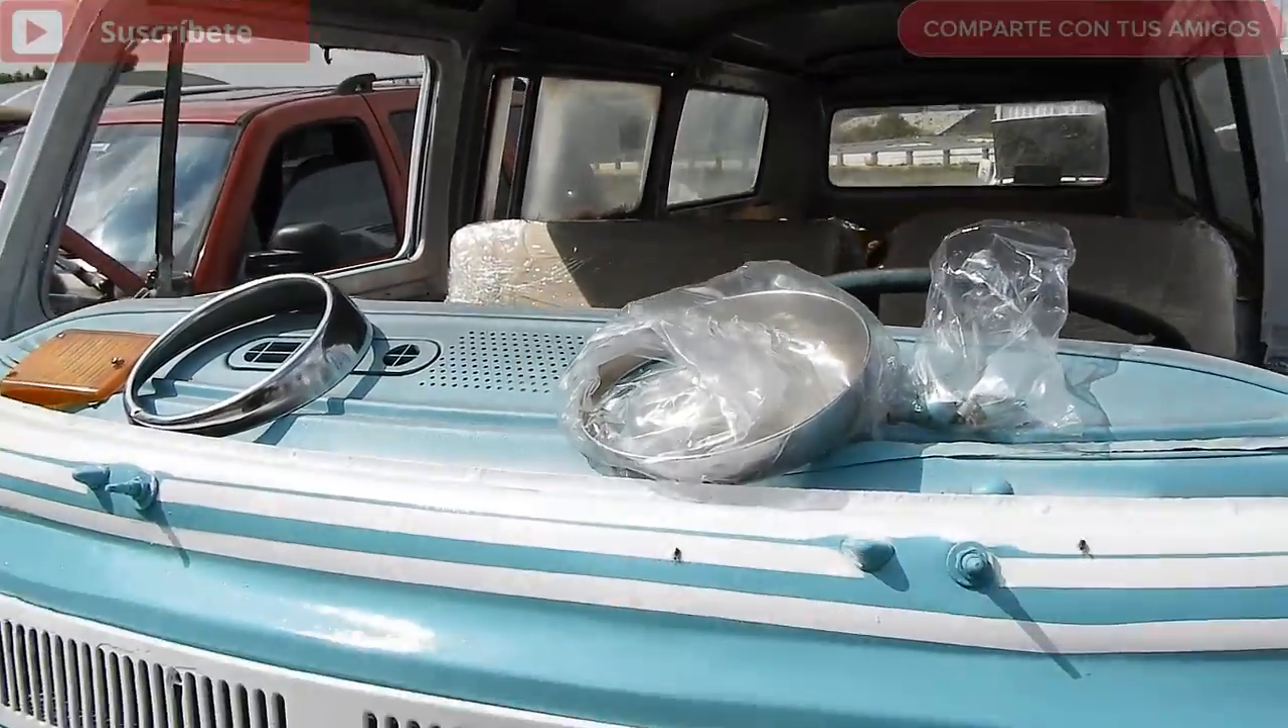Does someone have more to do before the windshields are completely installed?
Yes.